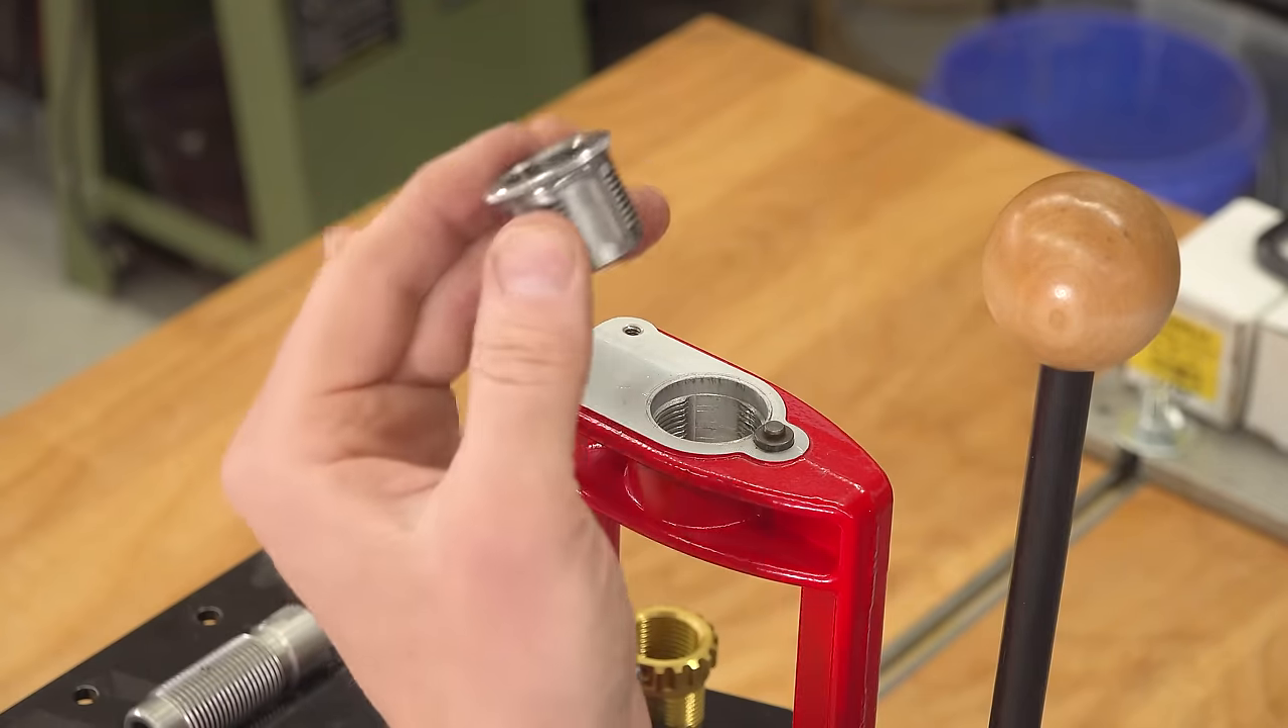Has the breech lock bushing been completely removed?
Yes.